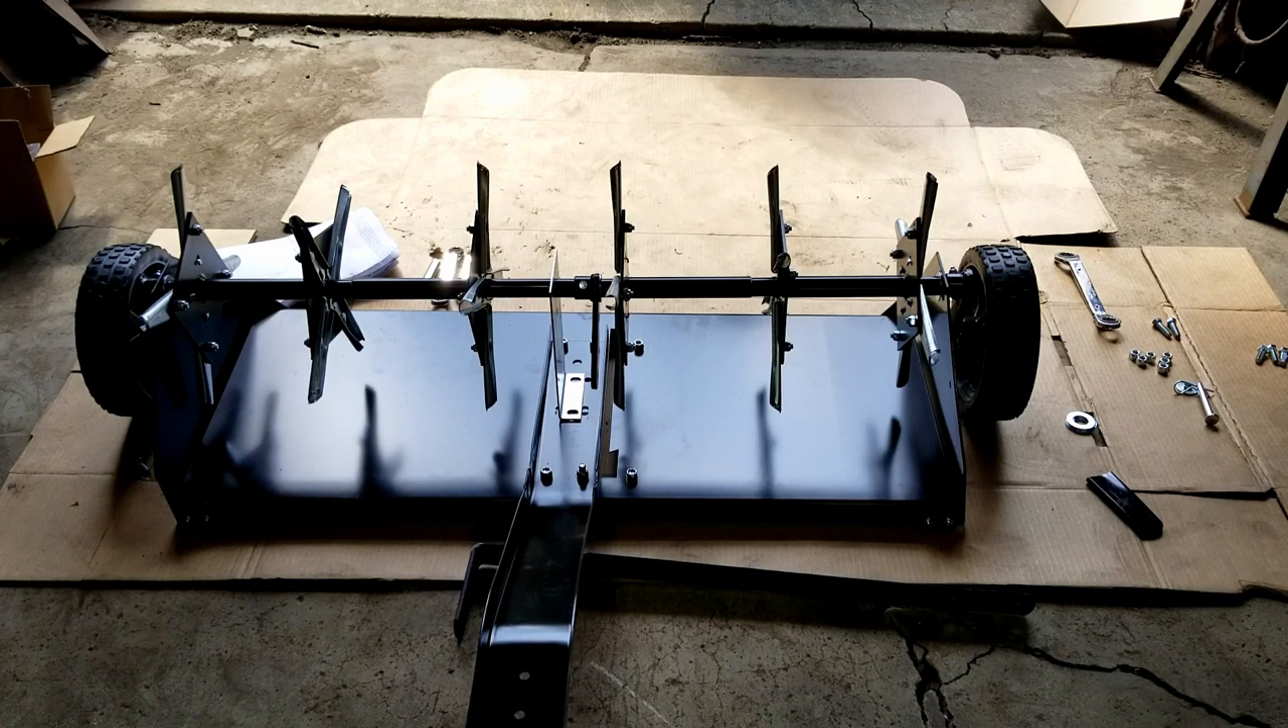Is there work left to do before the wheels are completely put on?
No.